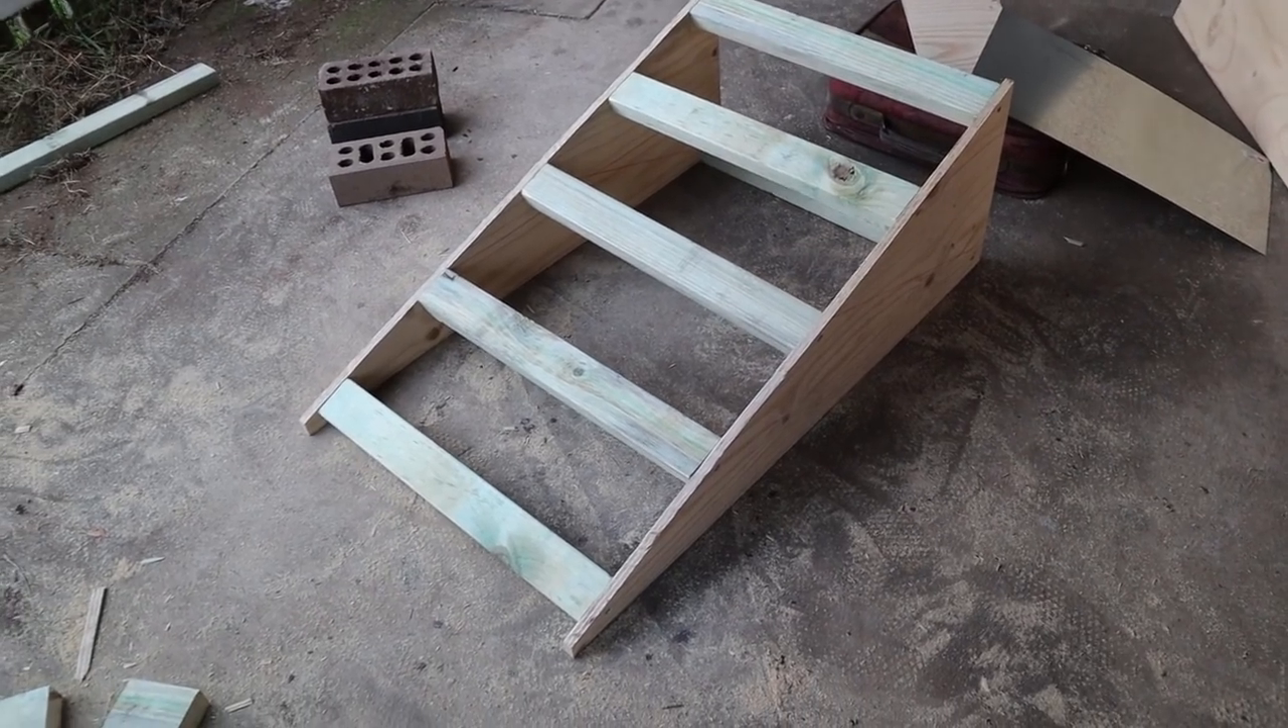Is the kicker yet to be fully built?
Yes.